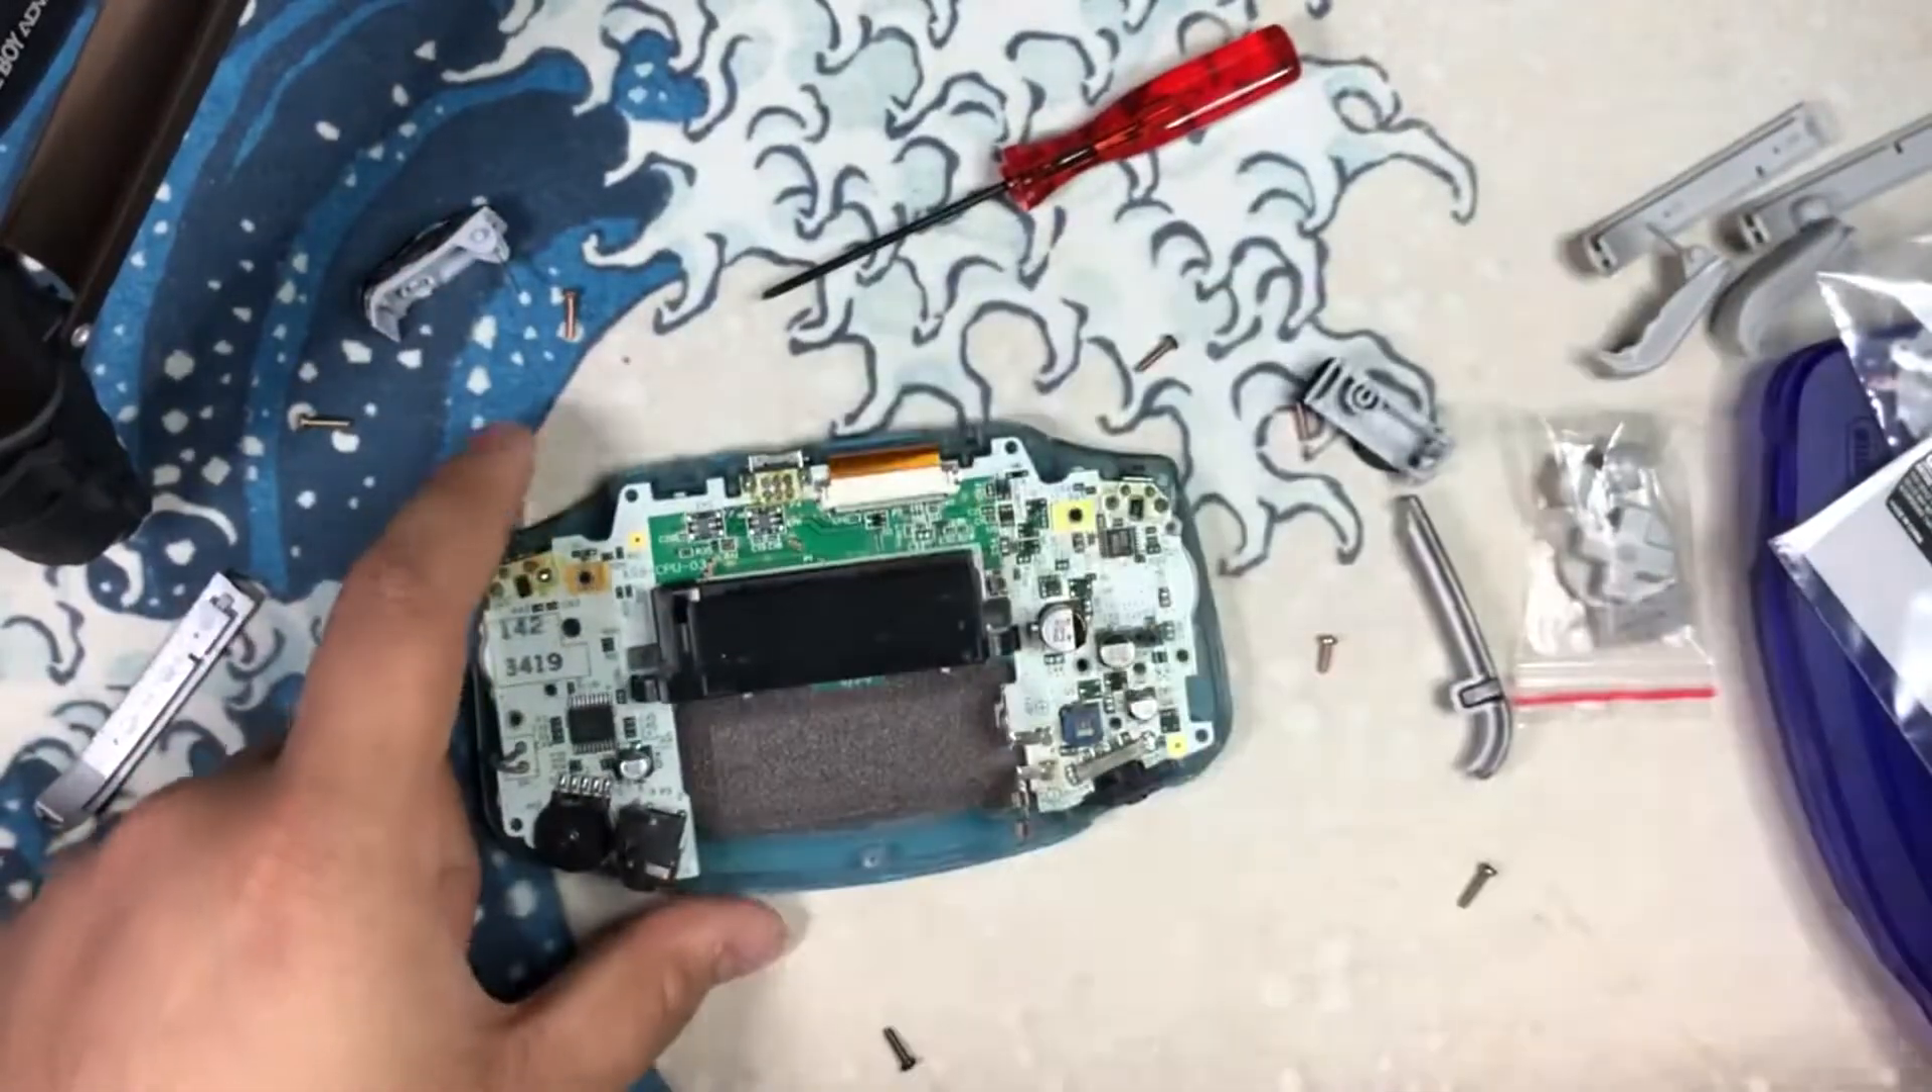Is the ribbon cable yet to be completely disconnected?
Yes.